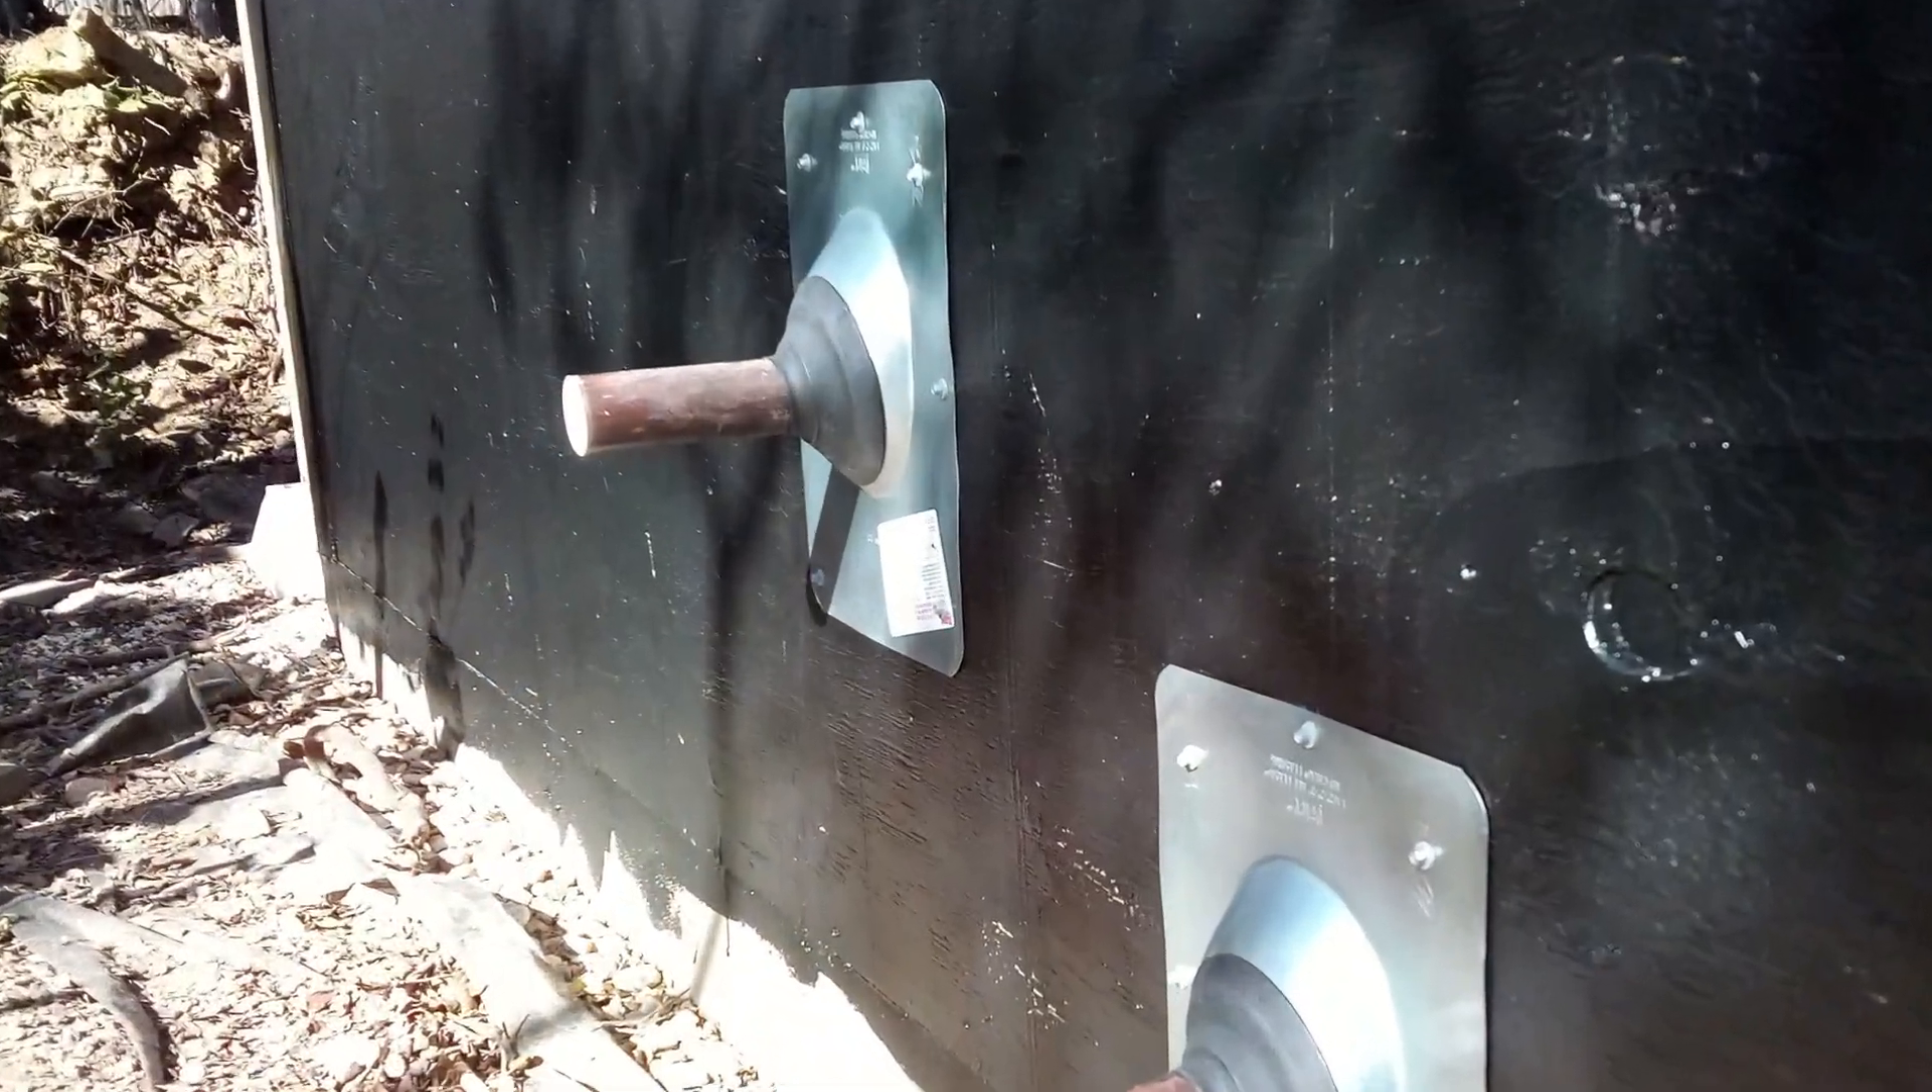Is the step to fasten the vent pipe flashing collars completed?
Yes.